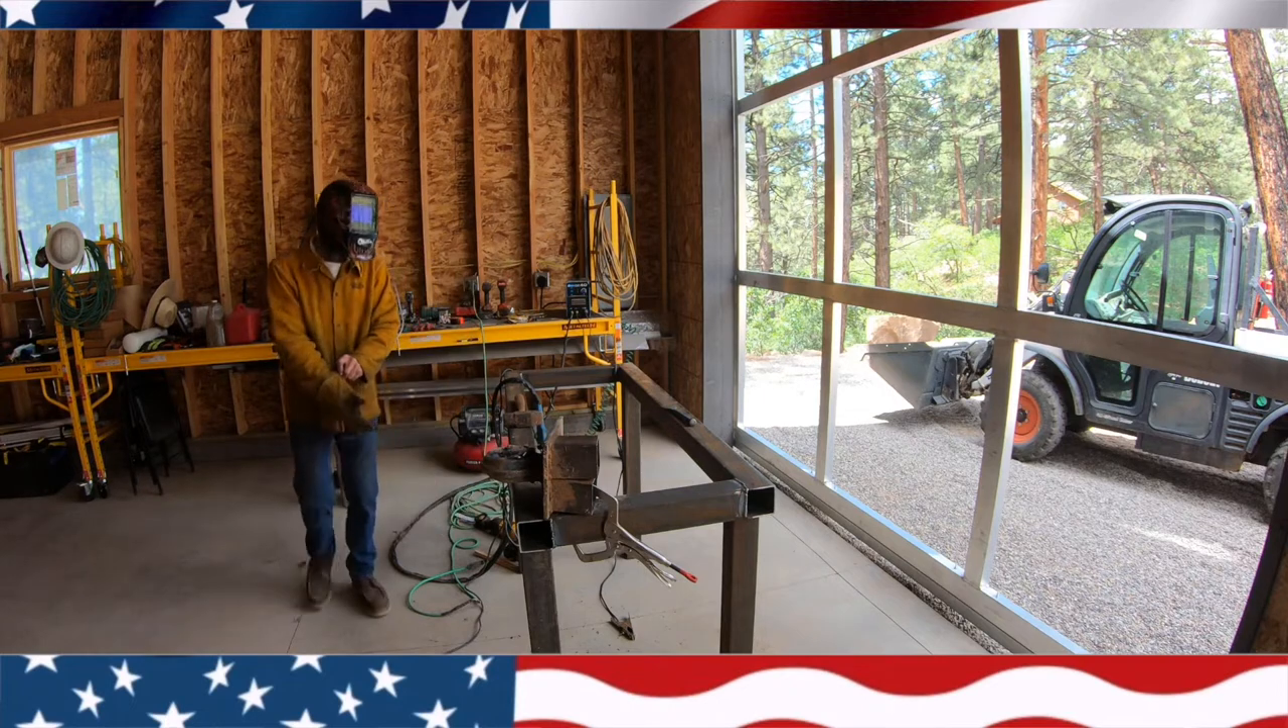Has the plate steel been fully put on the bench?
No.